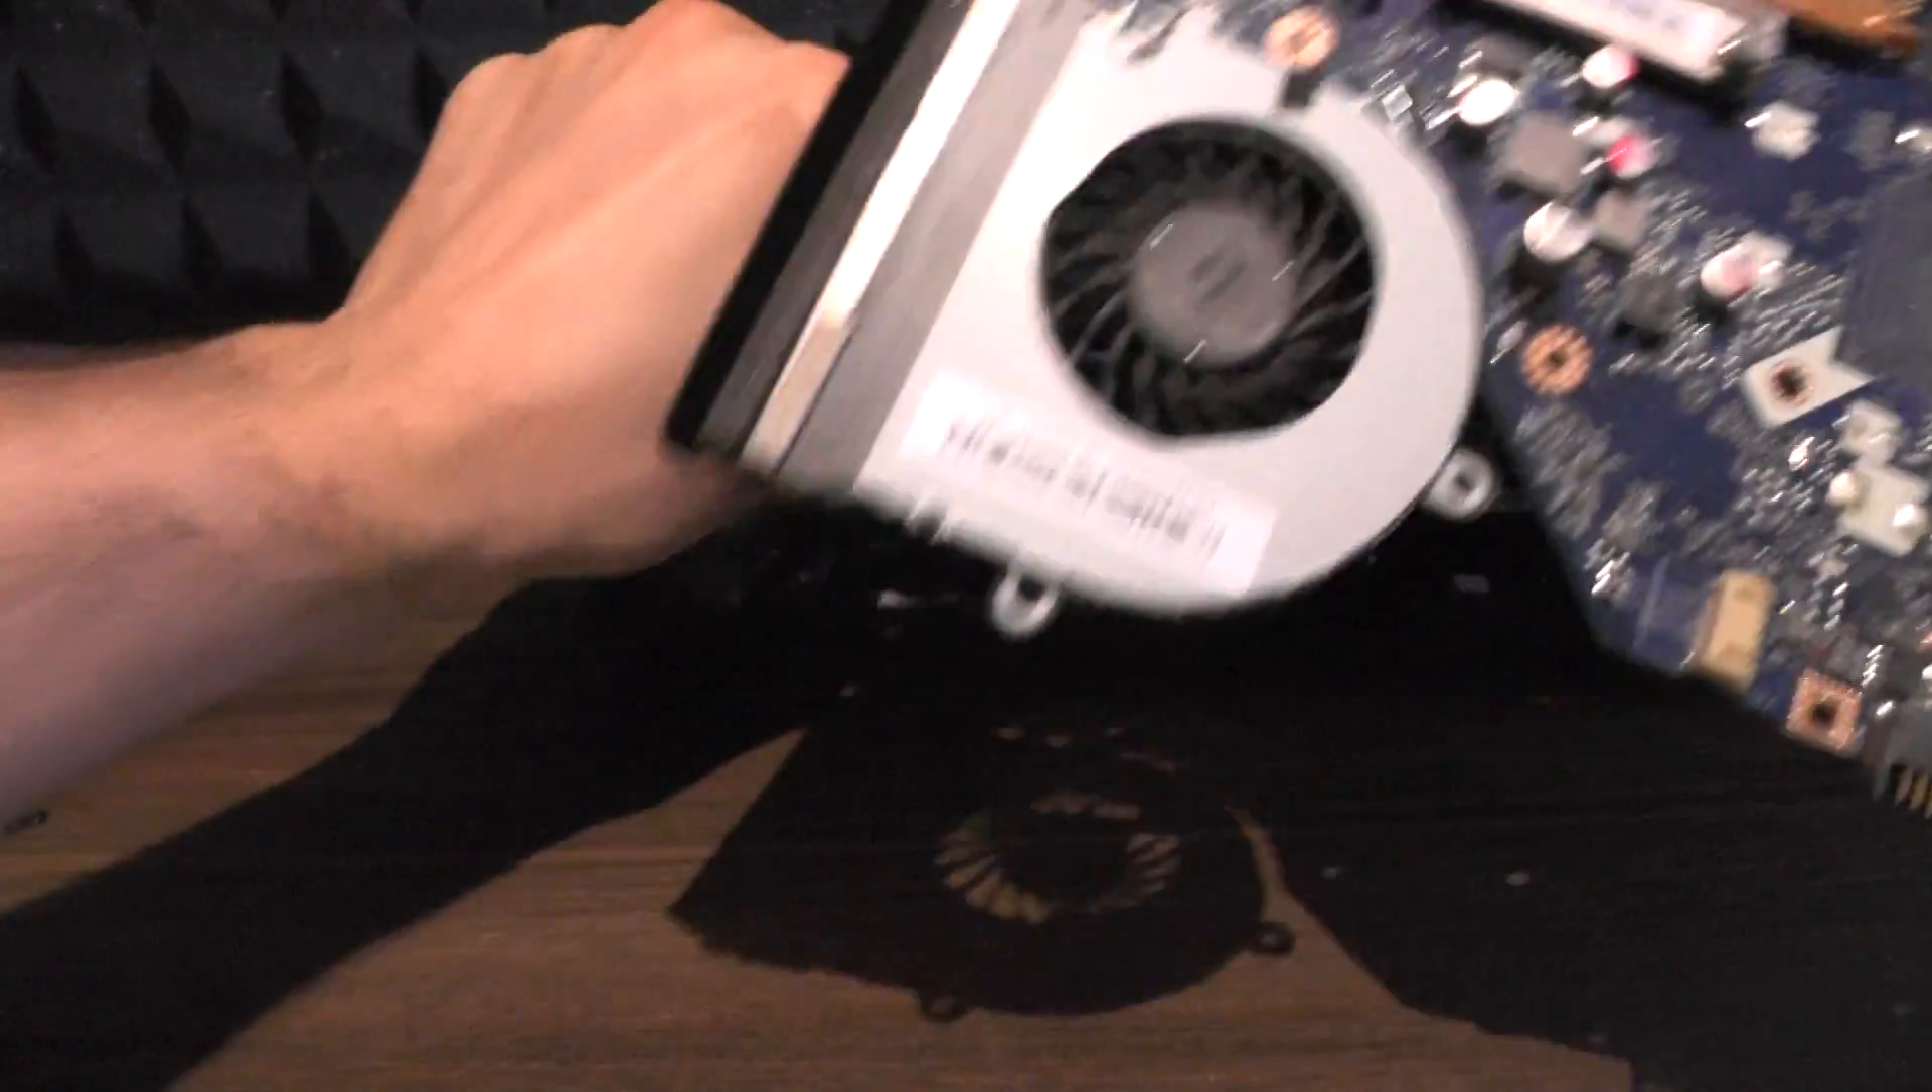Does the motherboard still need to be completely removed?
No.